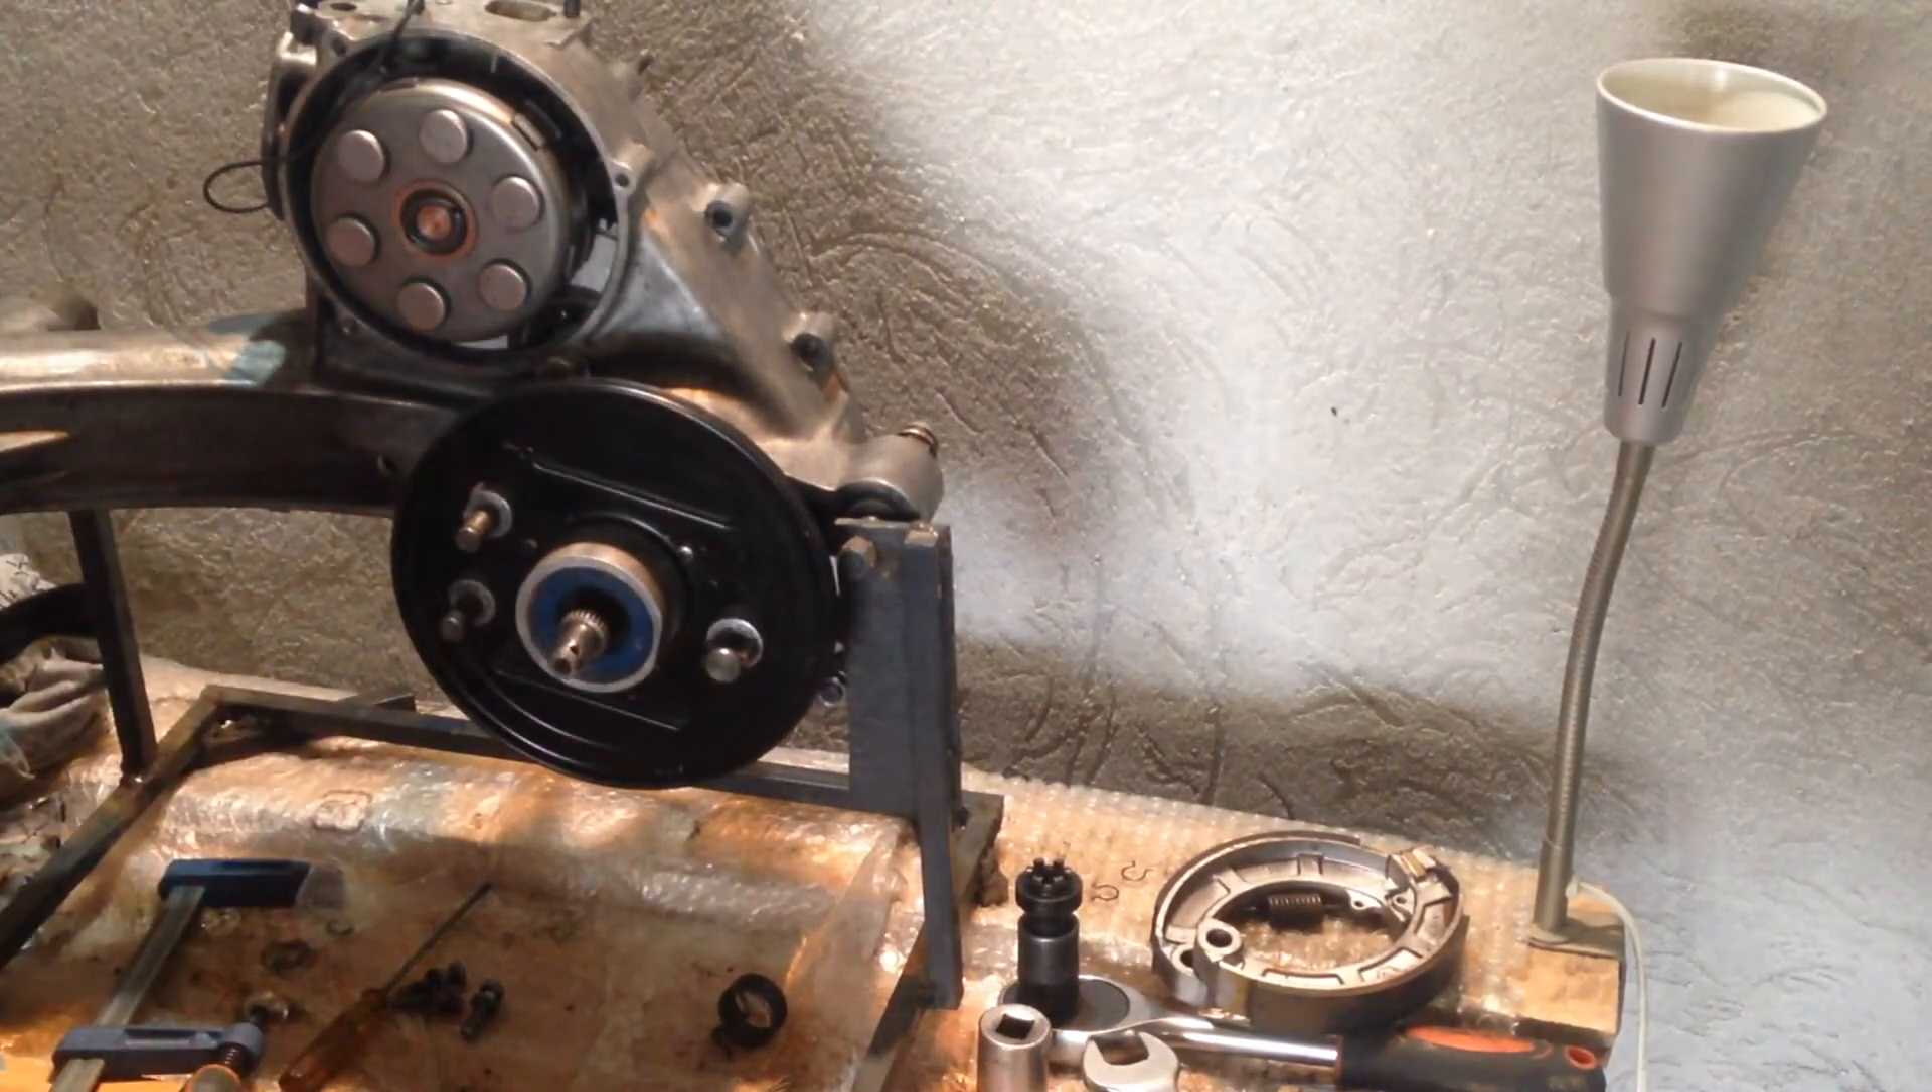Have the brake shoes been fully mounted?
No.